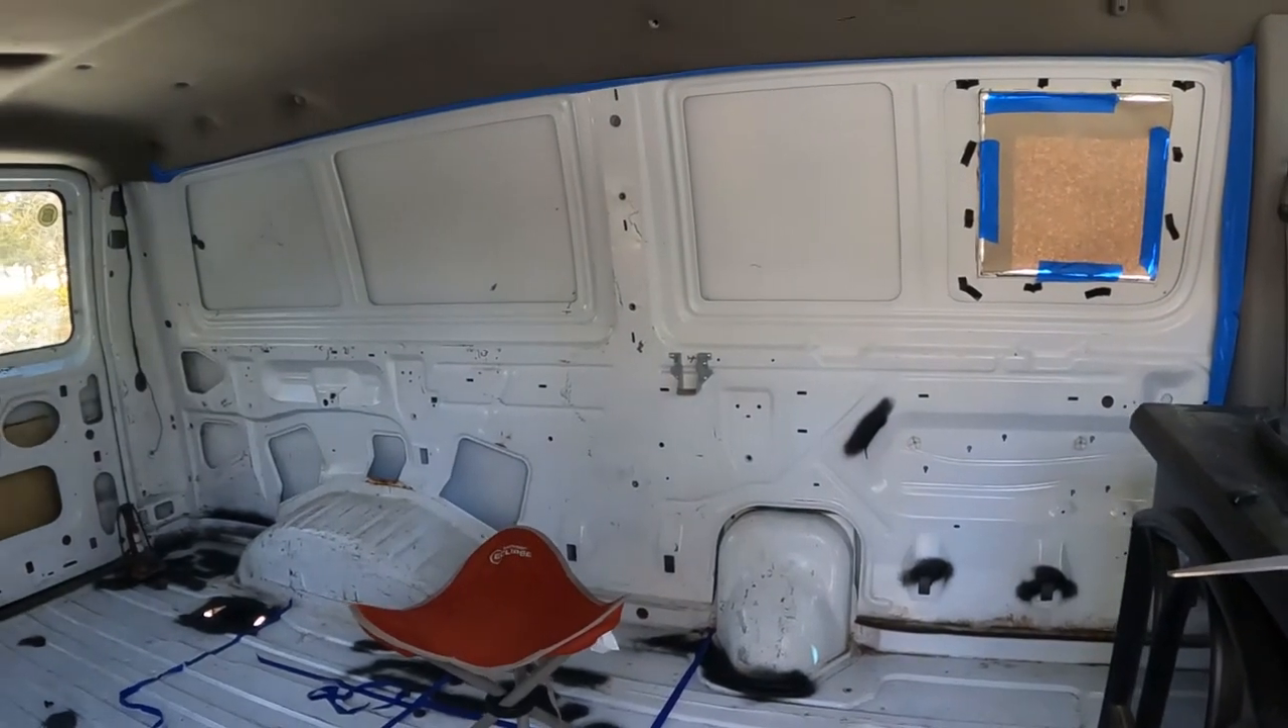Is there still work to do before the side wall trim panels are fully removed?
No.